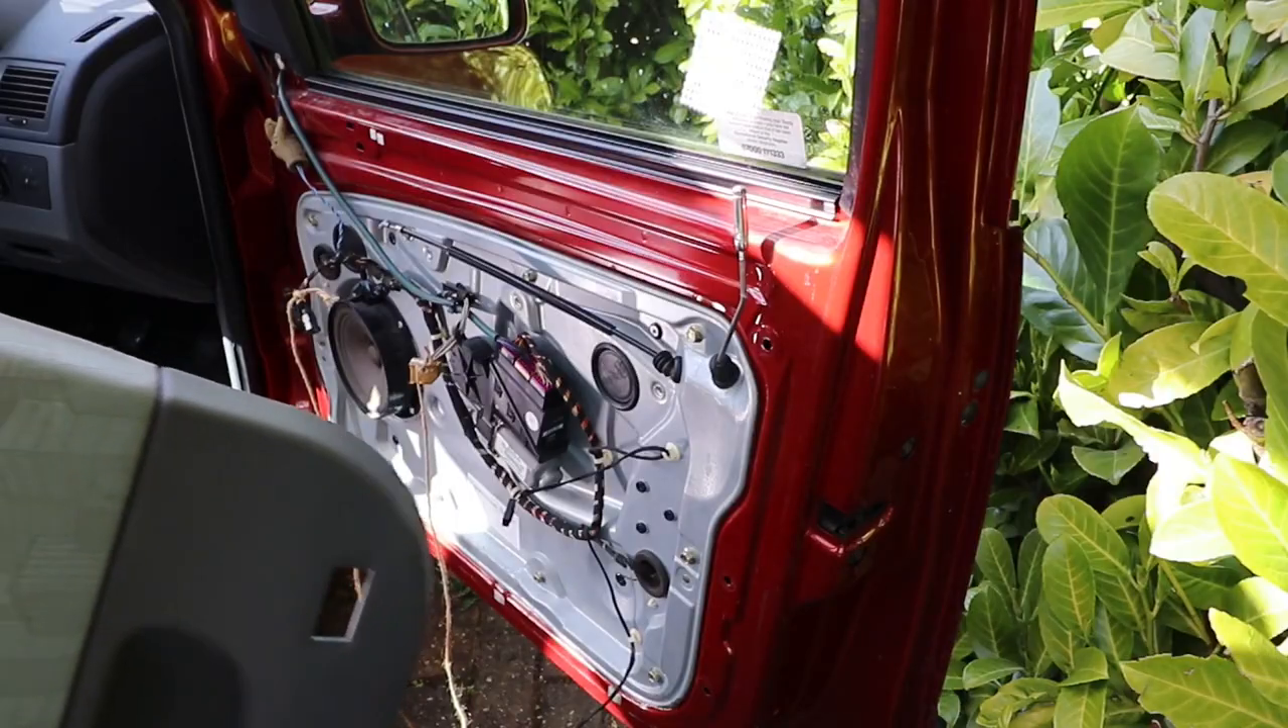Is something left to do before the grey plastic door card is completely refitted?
Yes.